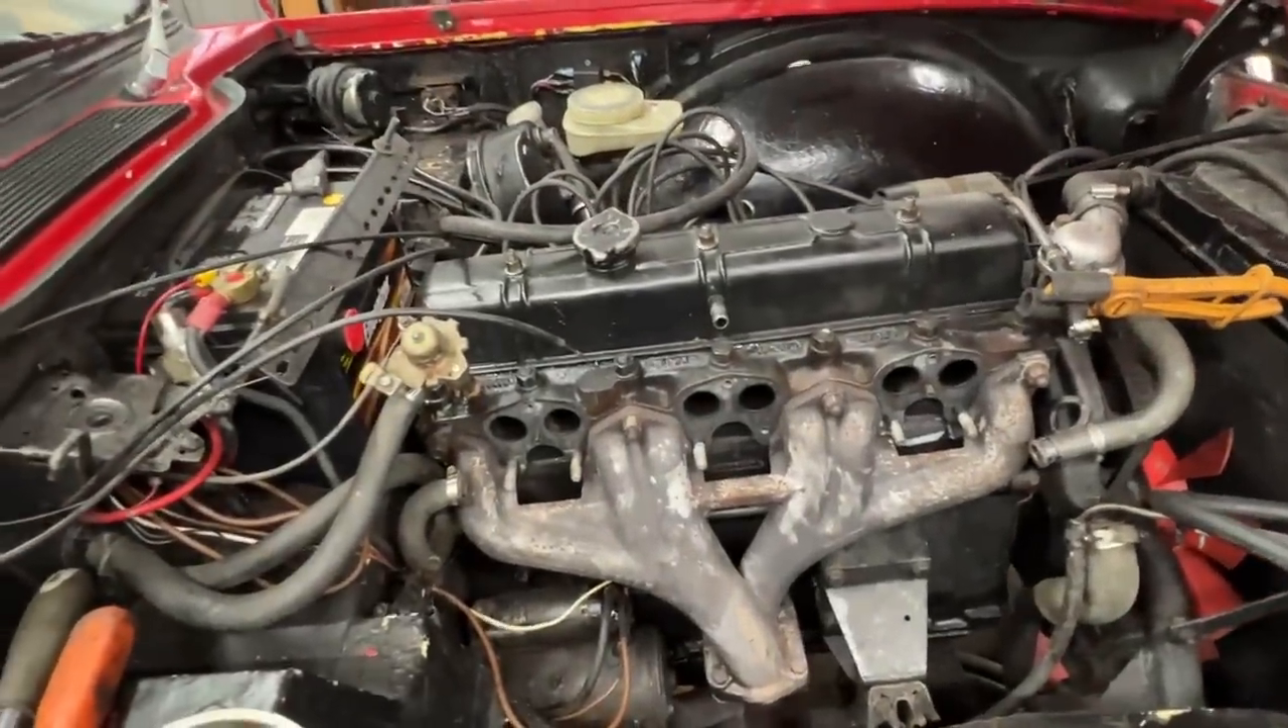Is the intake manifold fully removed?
Yes.